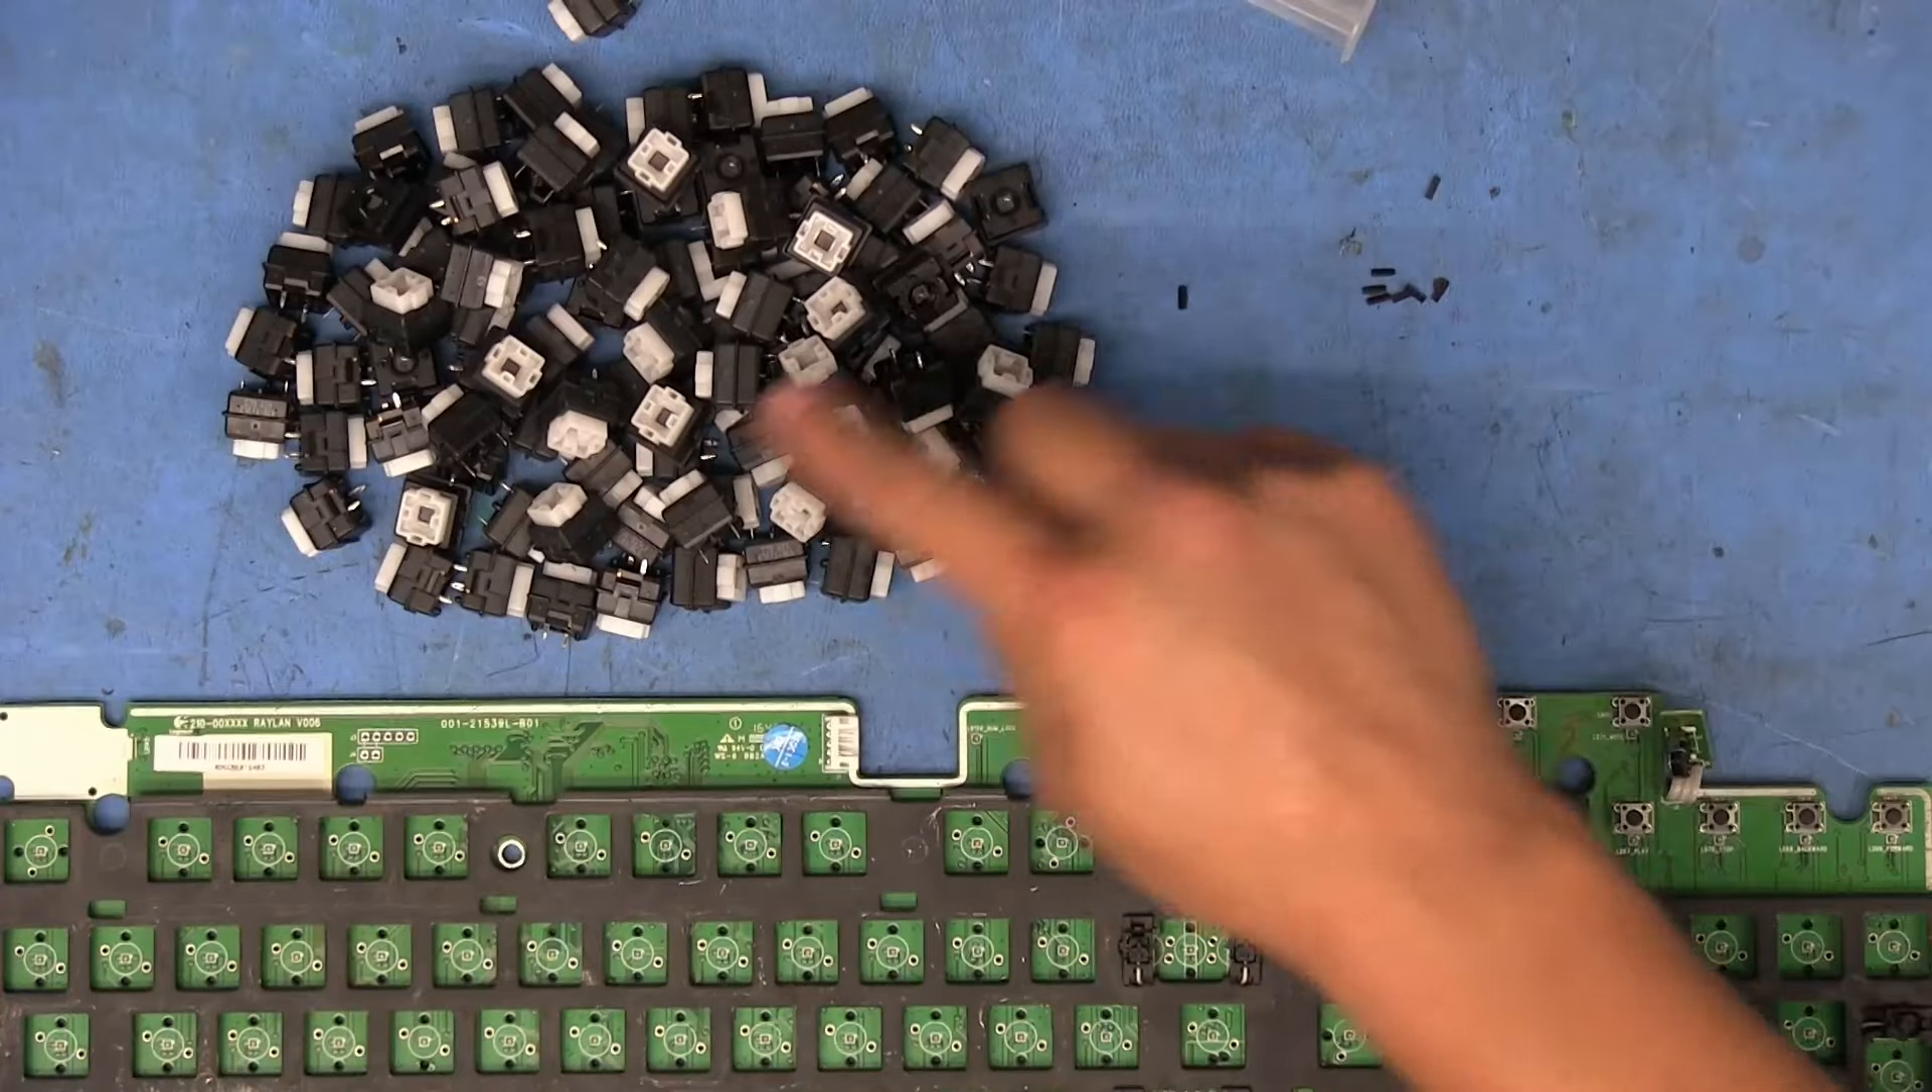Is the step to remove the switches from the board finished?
Yes.